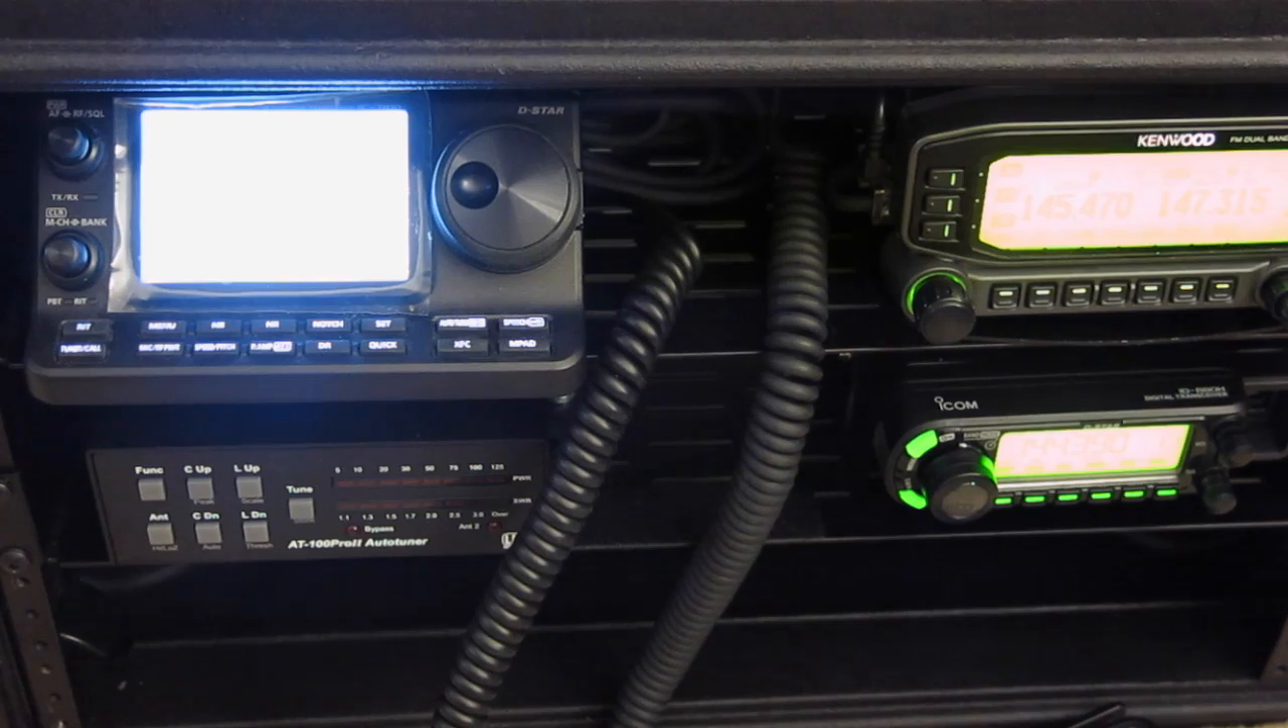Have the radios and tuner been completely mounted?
Yes.